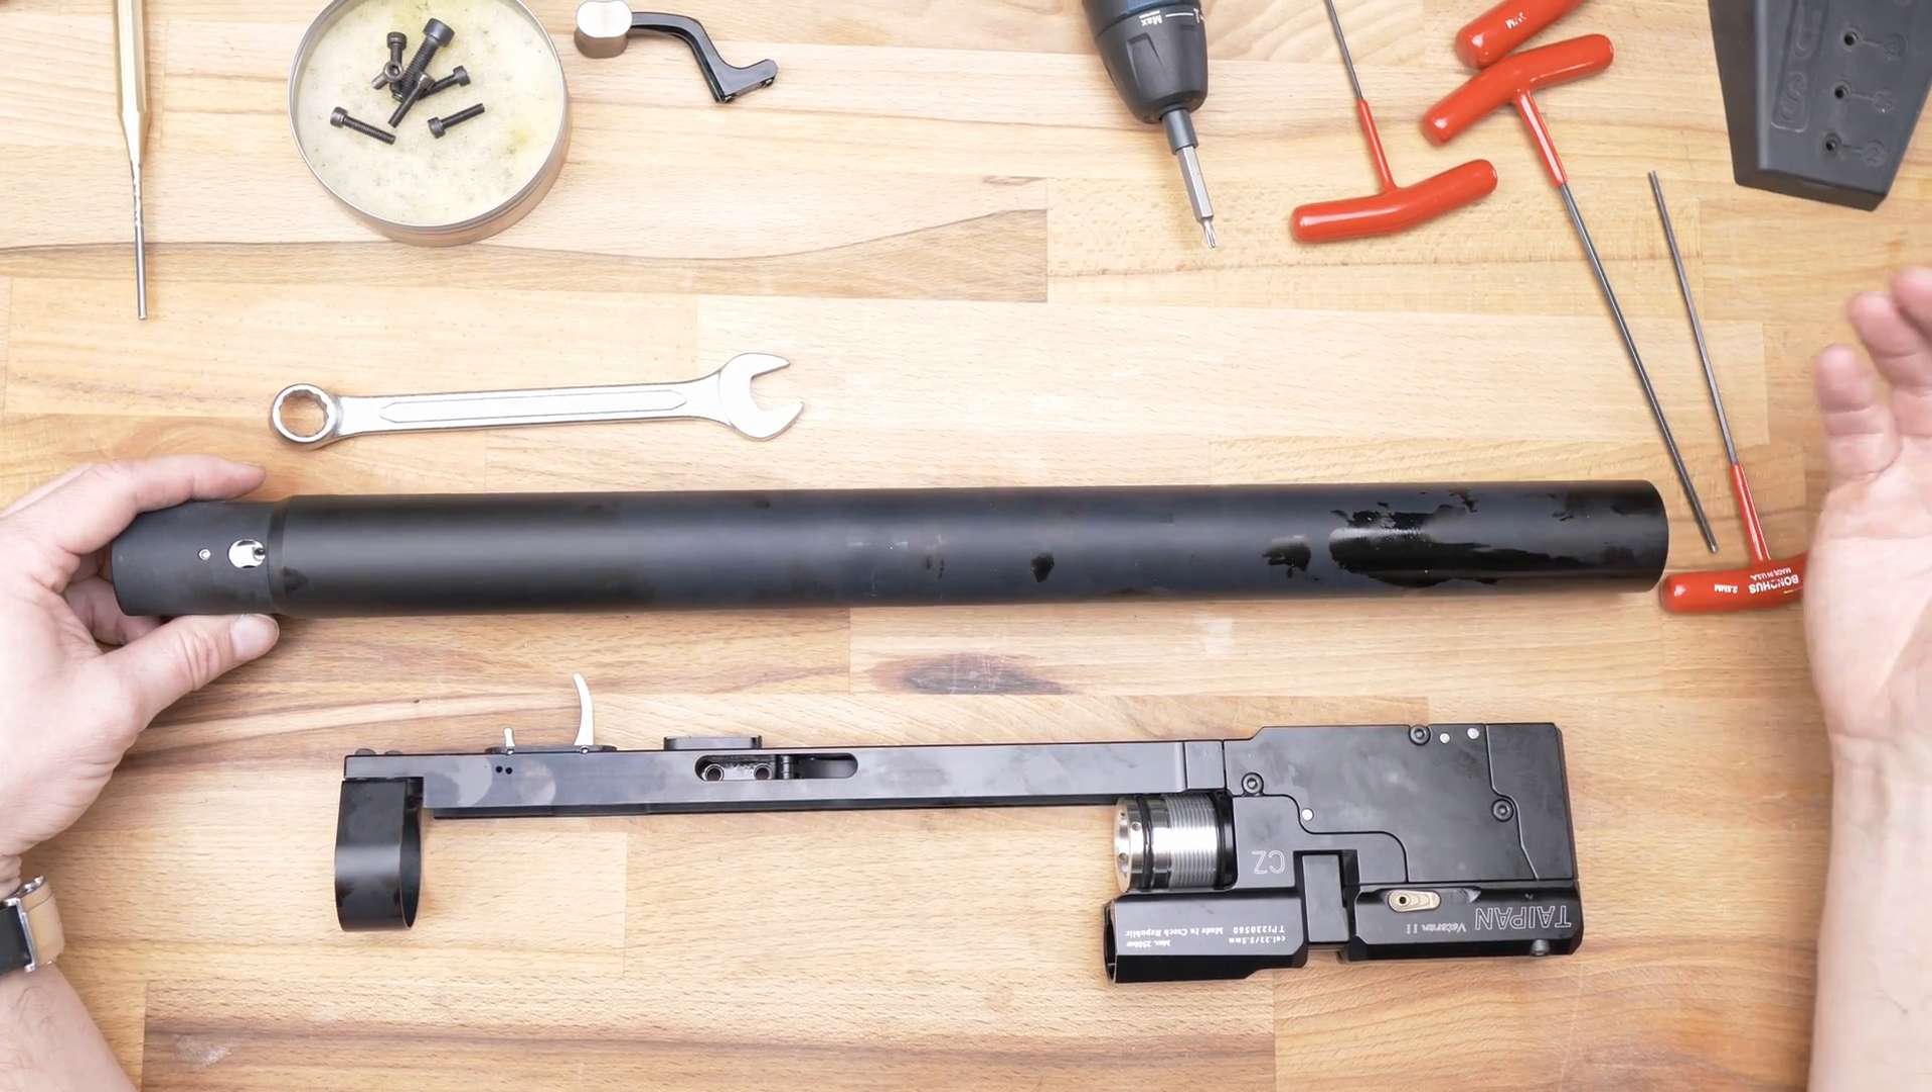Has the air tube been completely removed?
Yes.